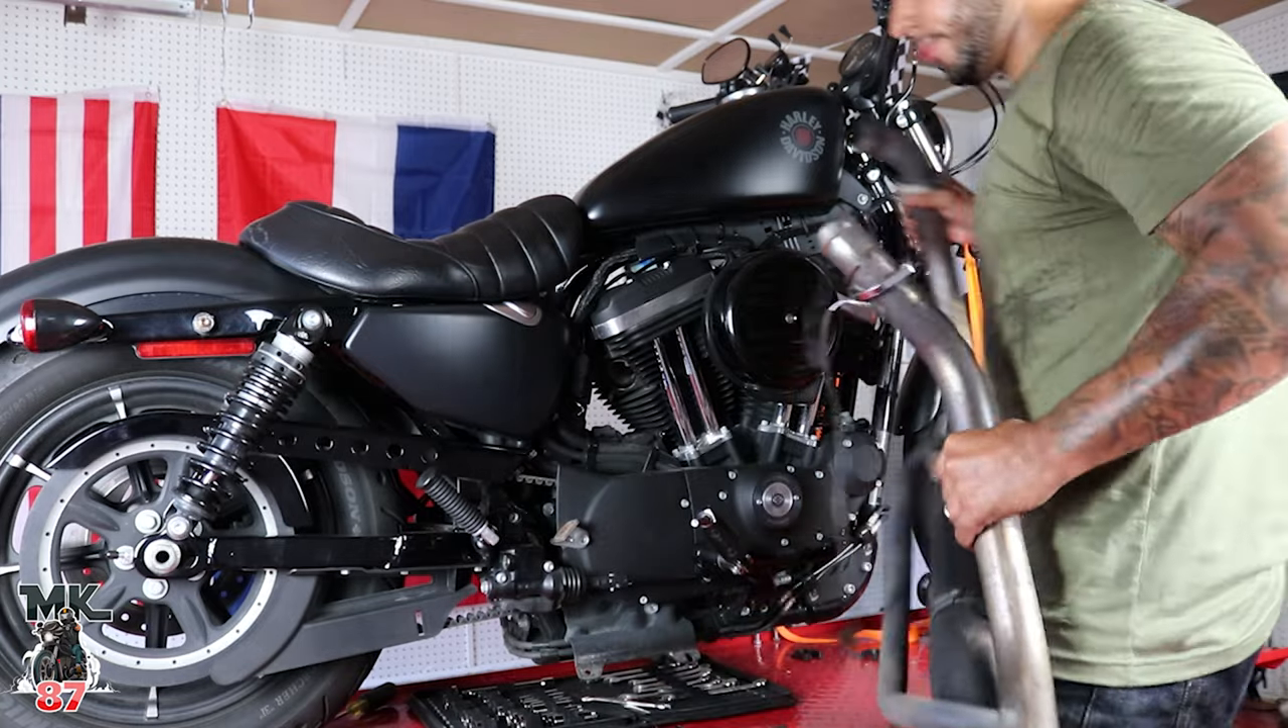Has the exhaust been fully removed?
Yes.